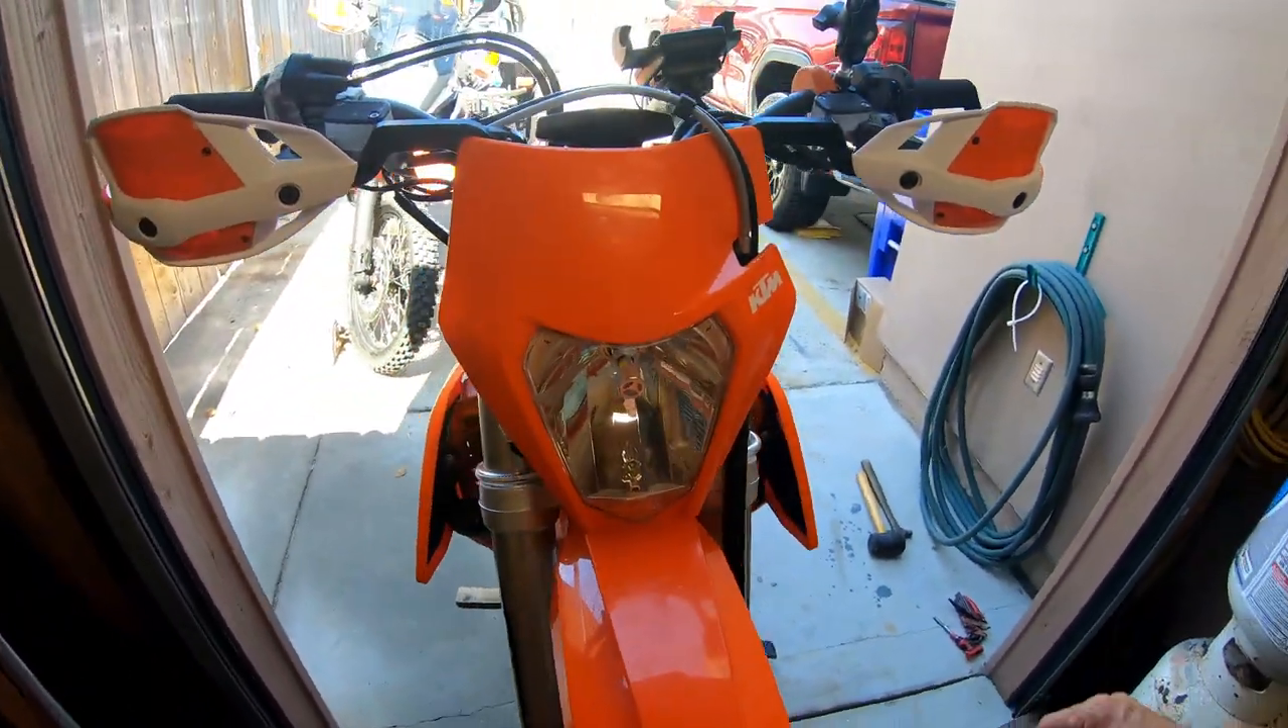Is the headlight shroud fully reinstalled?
Yes.